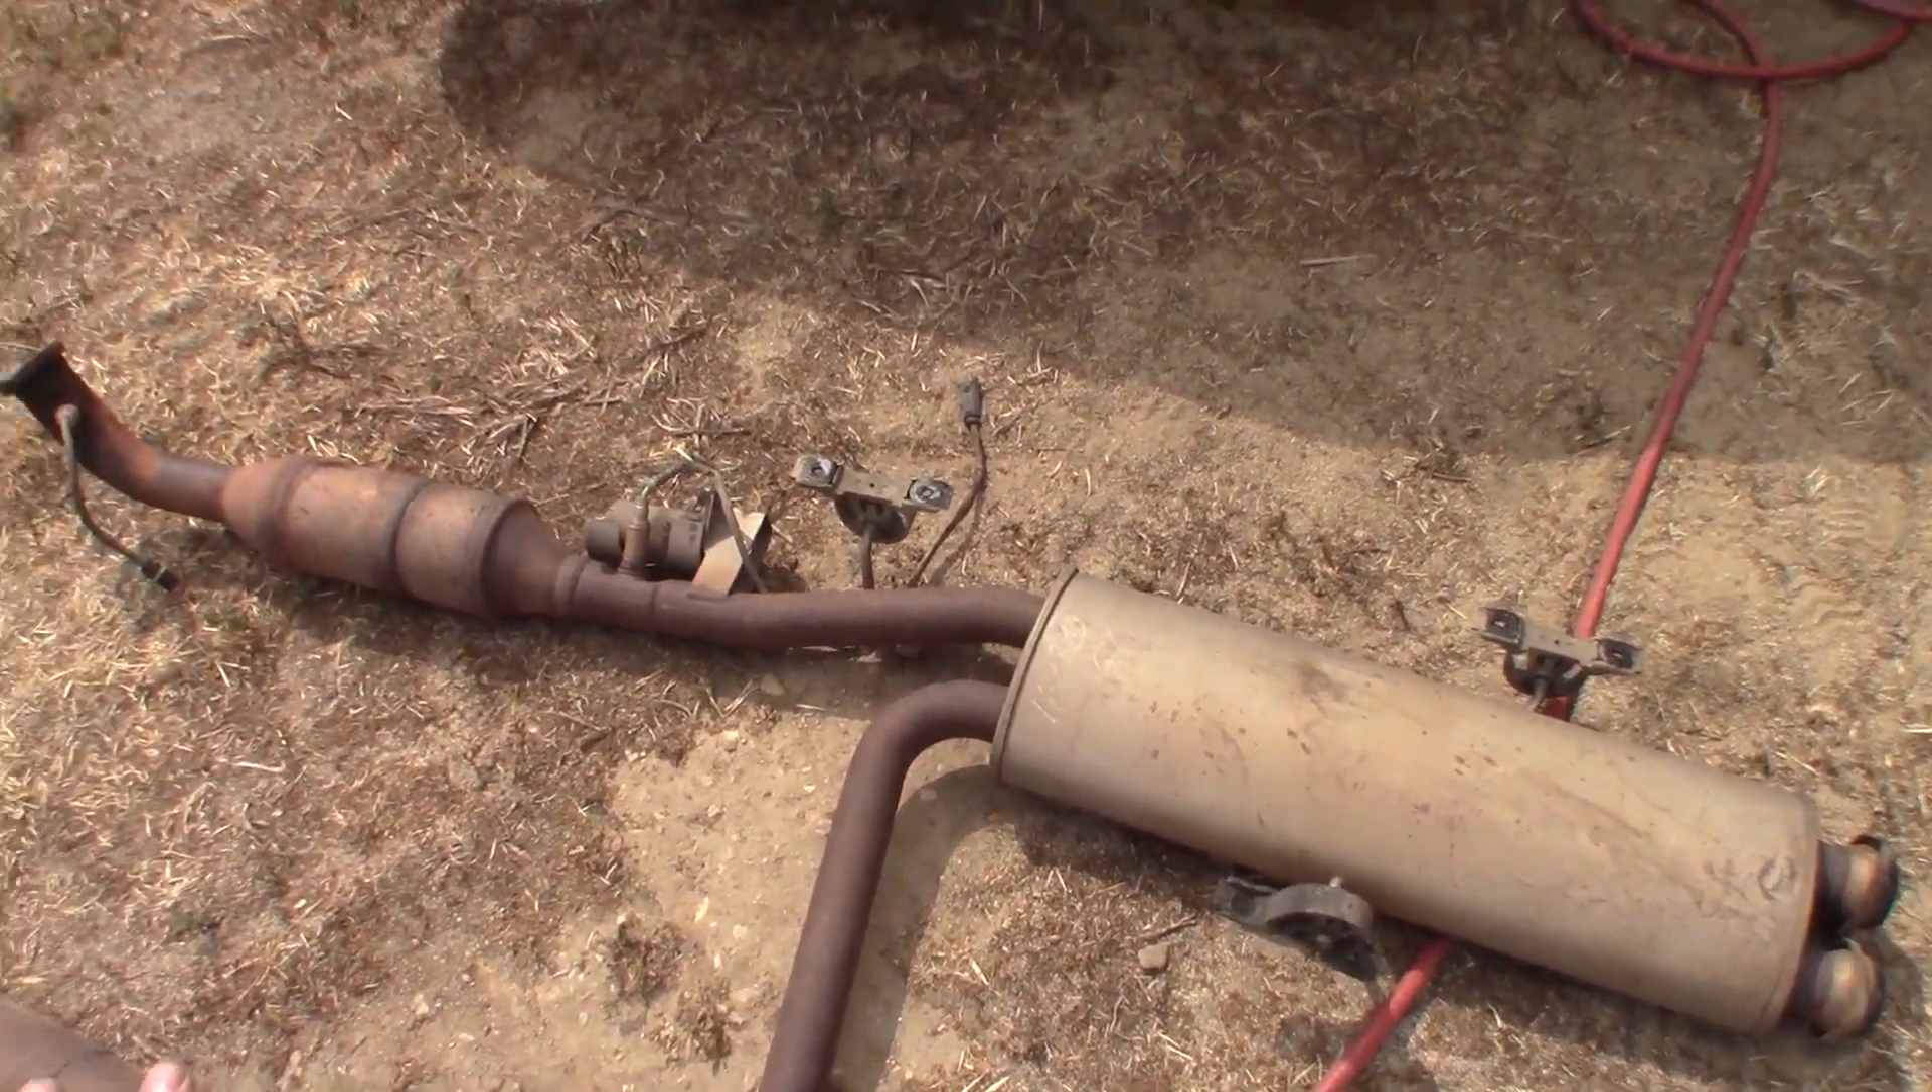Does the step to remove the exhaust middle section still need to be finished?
No.